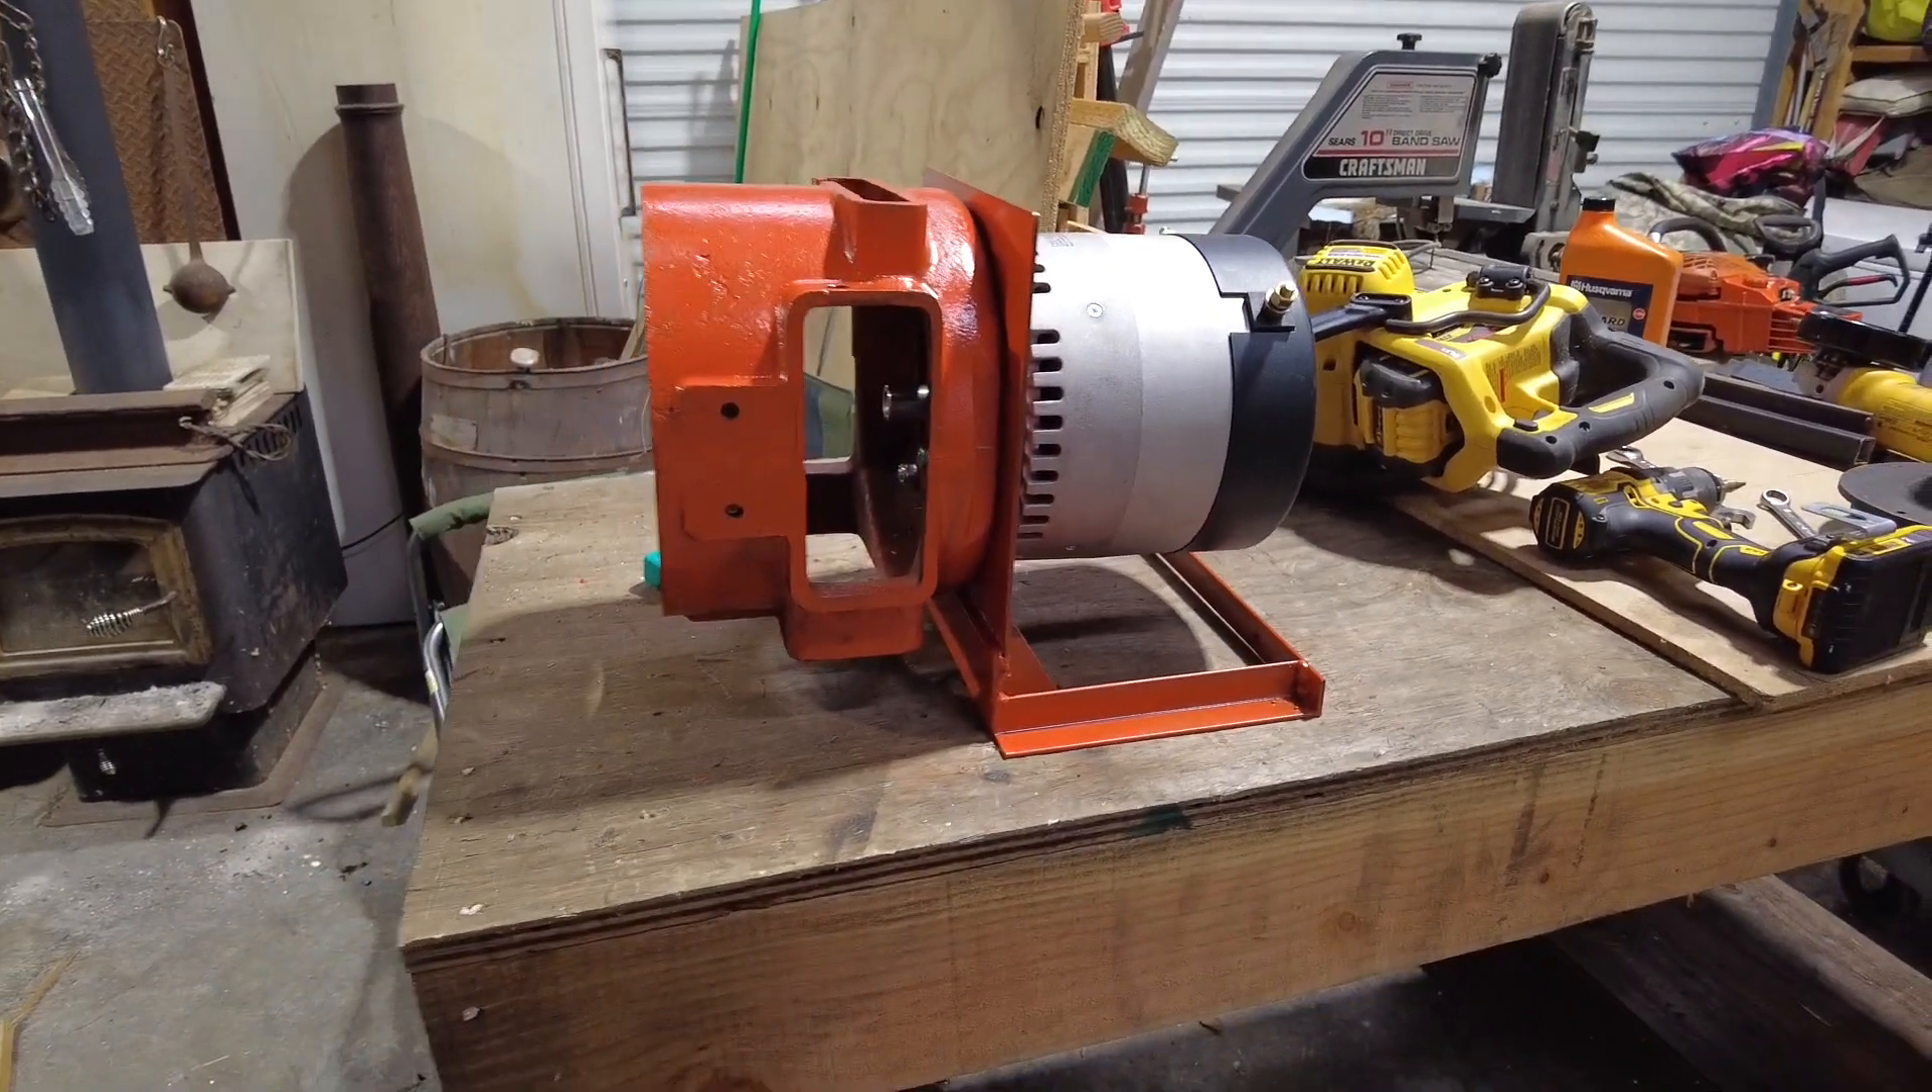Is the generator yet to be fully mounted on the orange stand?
No.